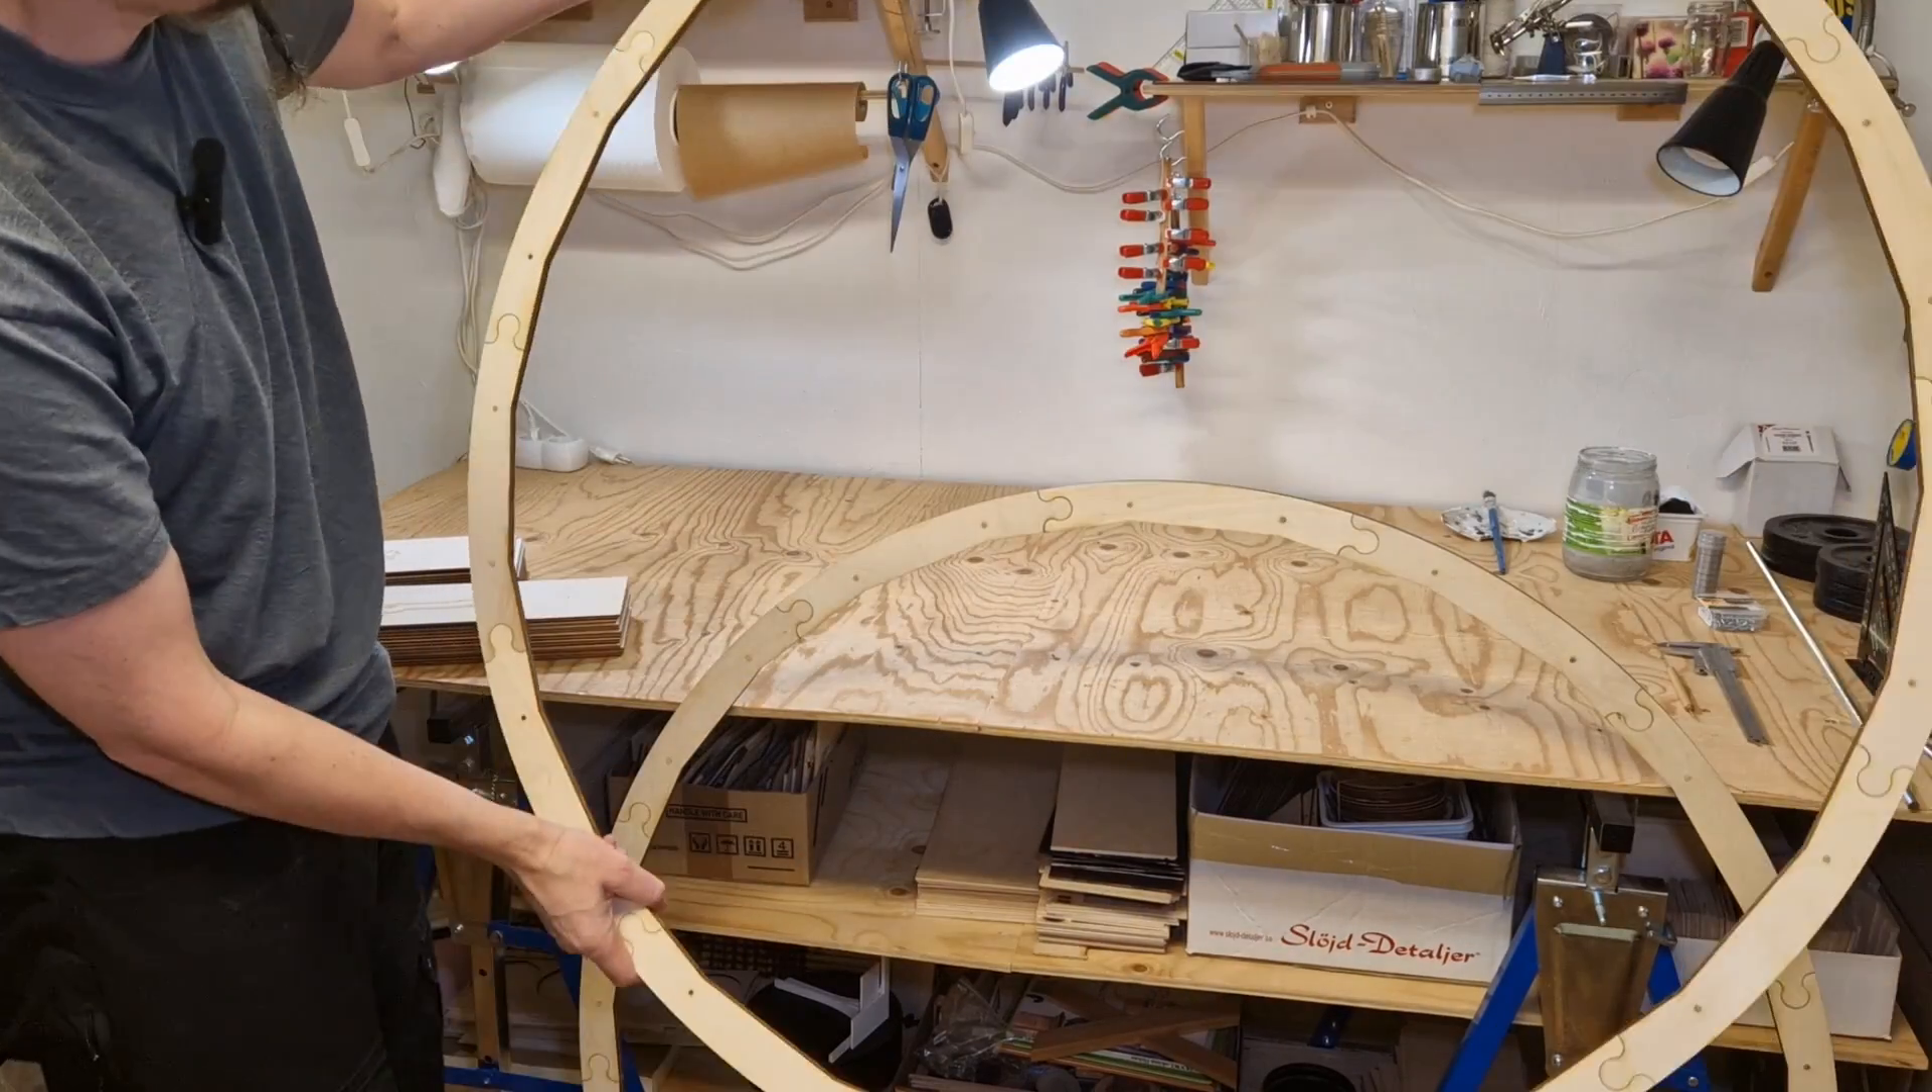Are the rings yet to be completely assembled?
No.